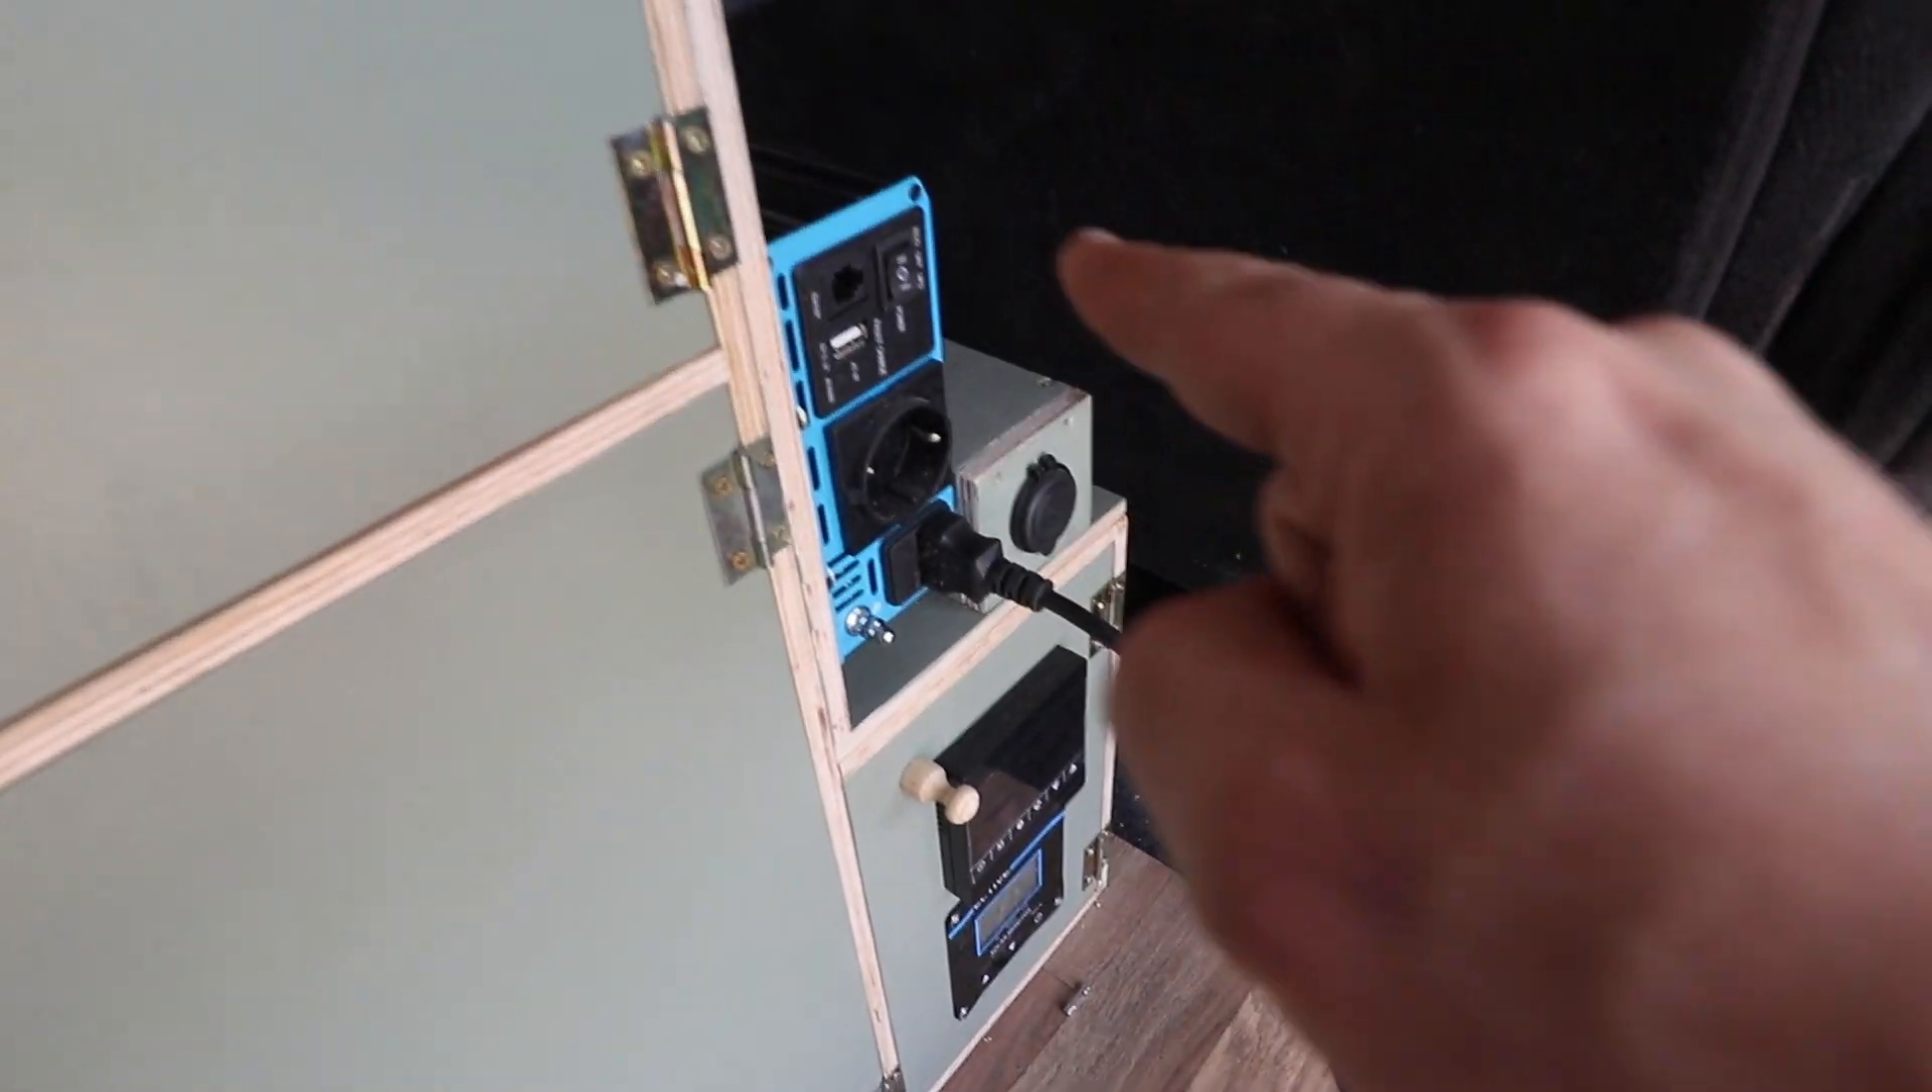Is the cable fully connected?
Yes.